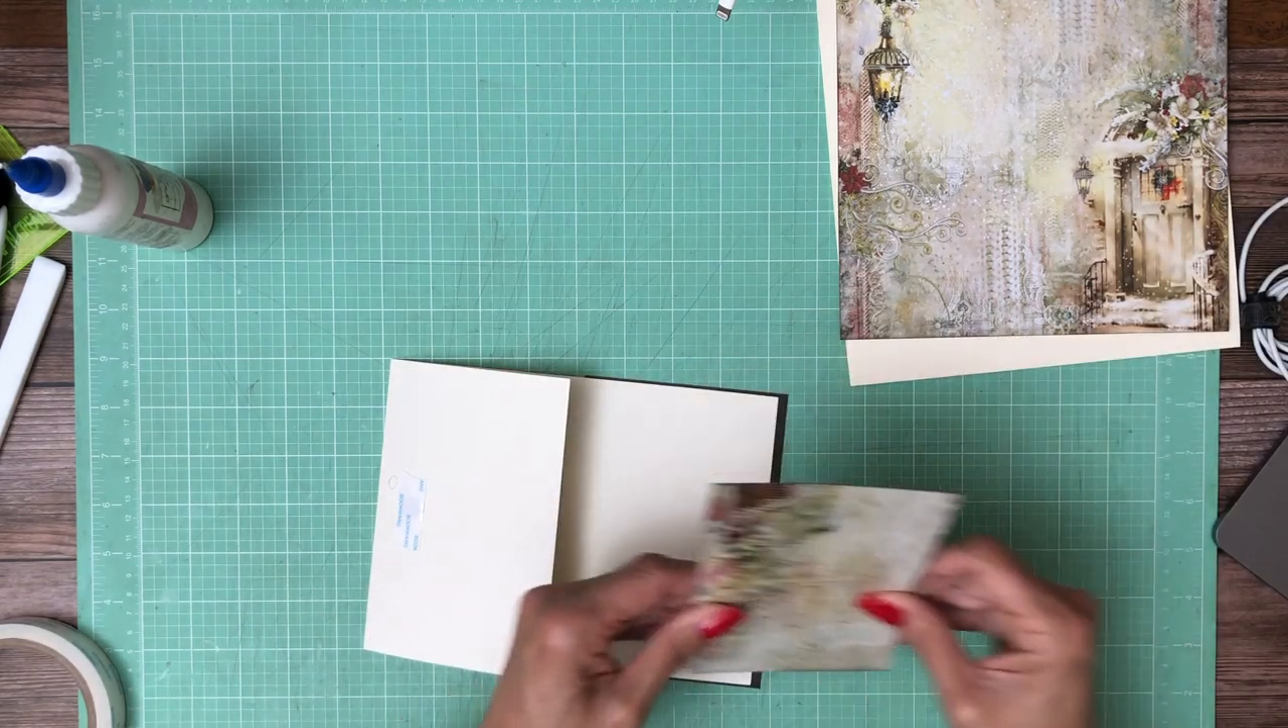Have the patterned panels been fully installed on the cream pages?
No.